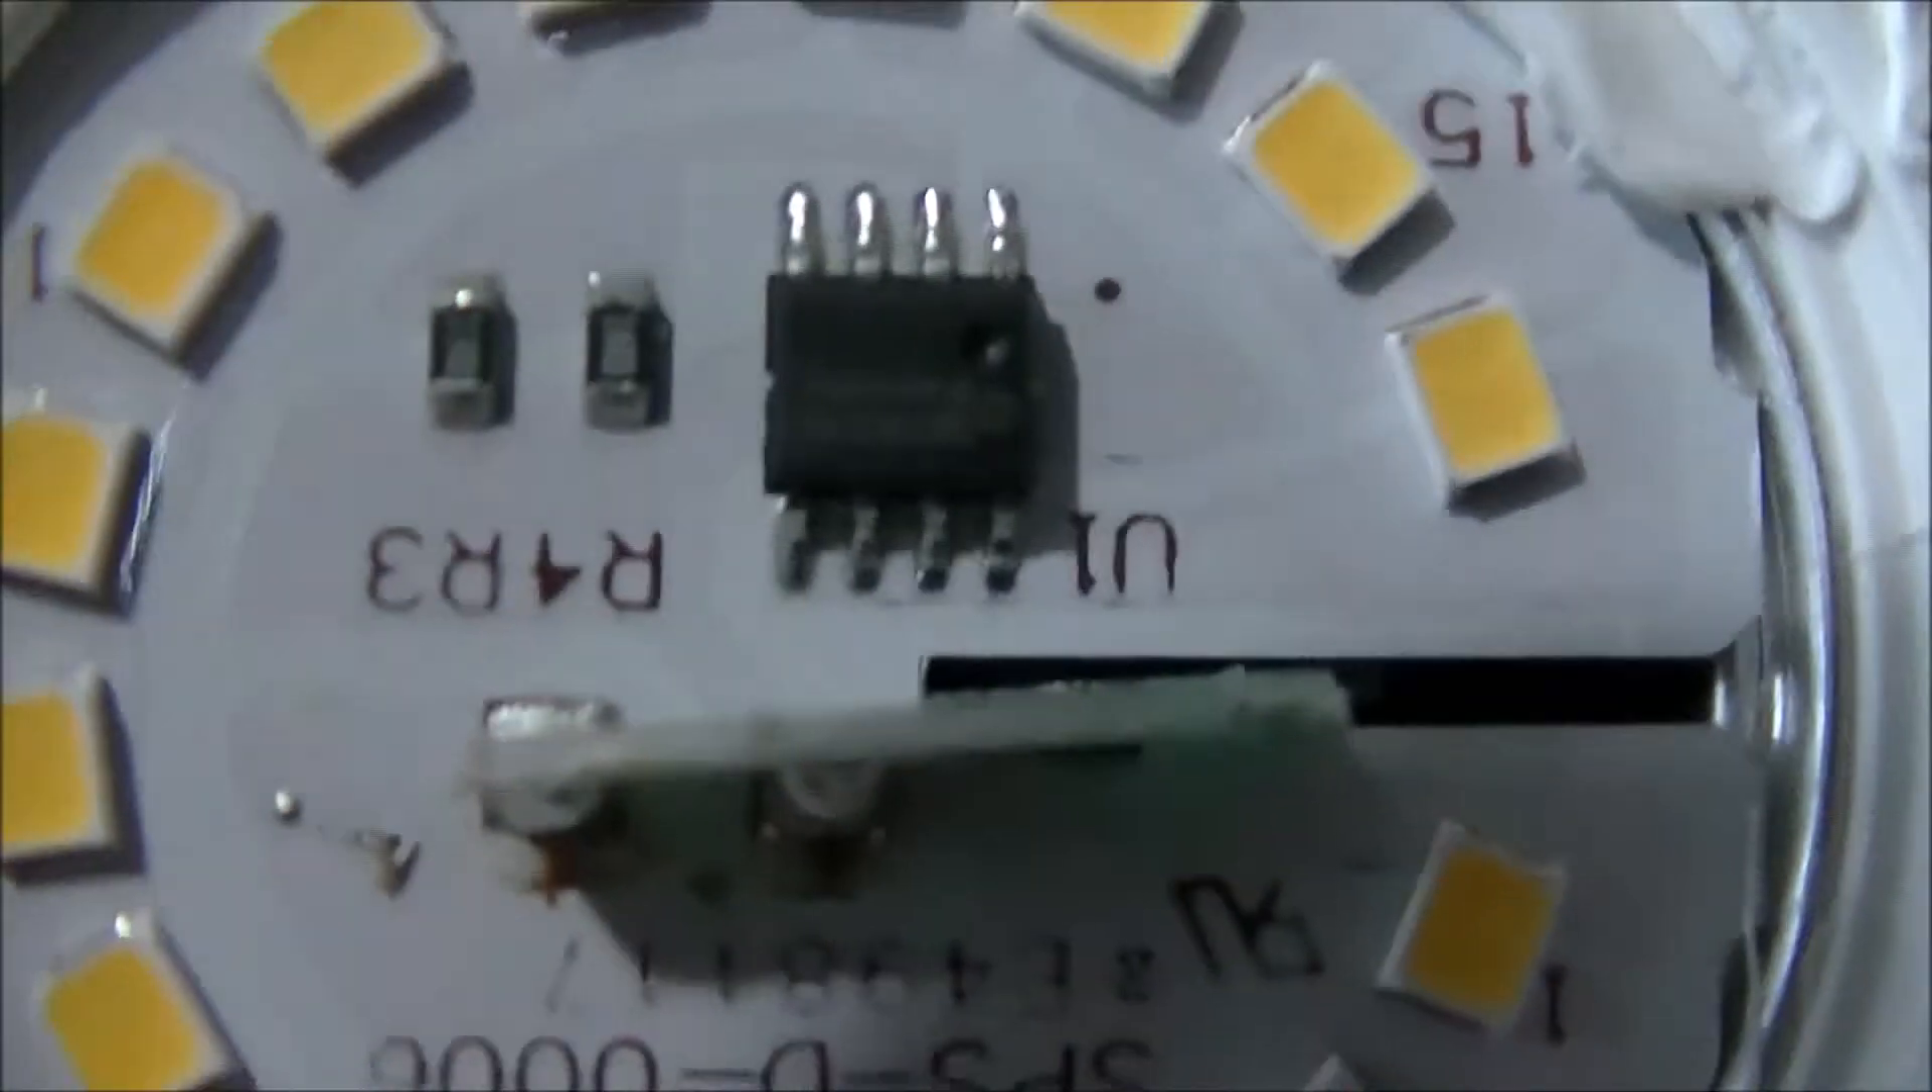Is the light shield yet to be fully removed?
No.